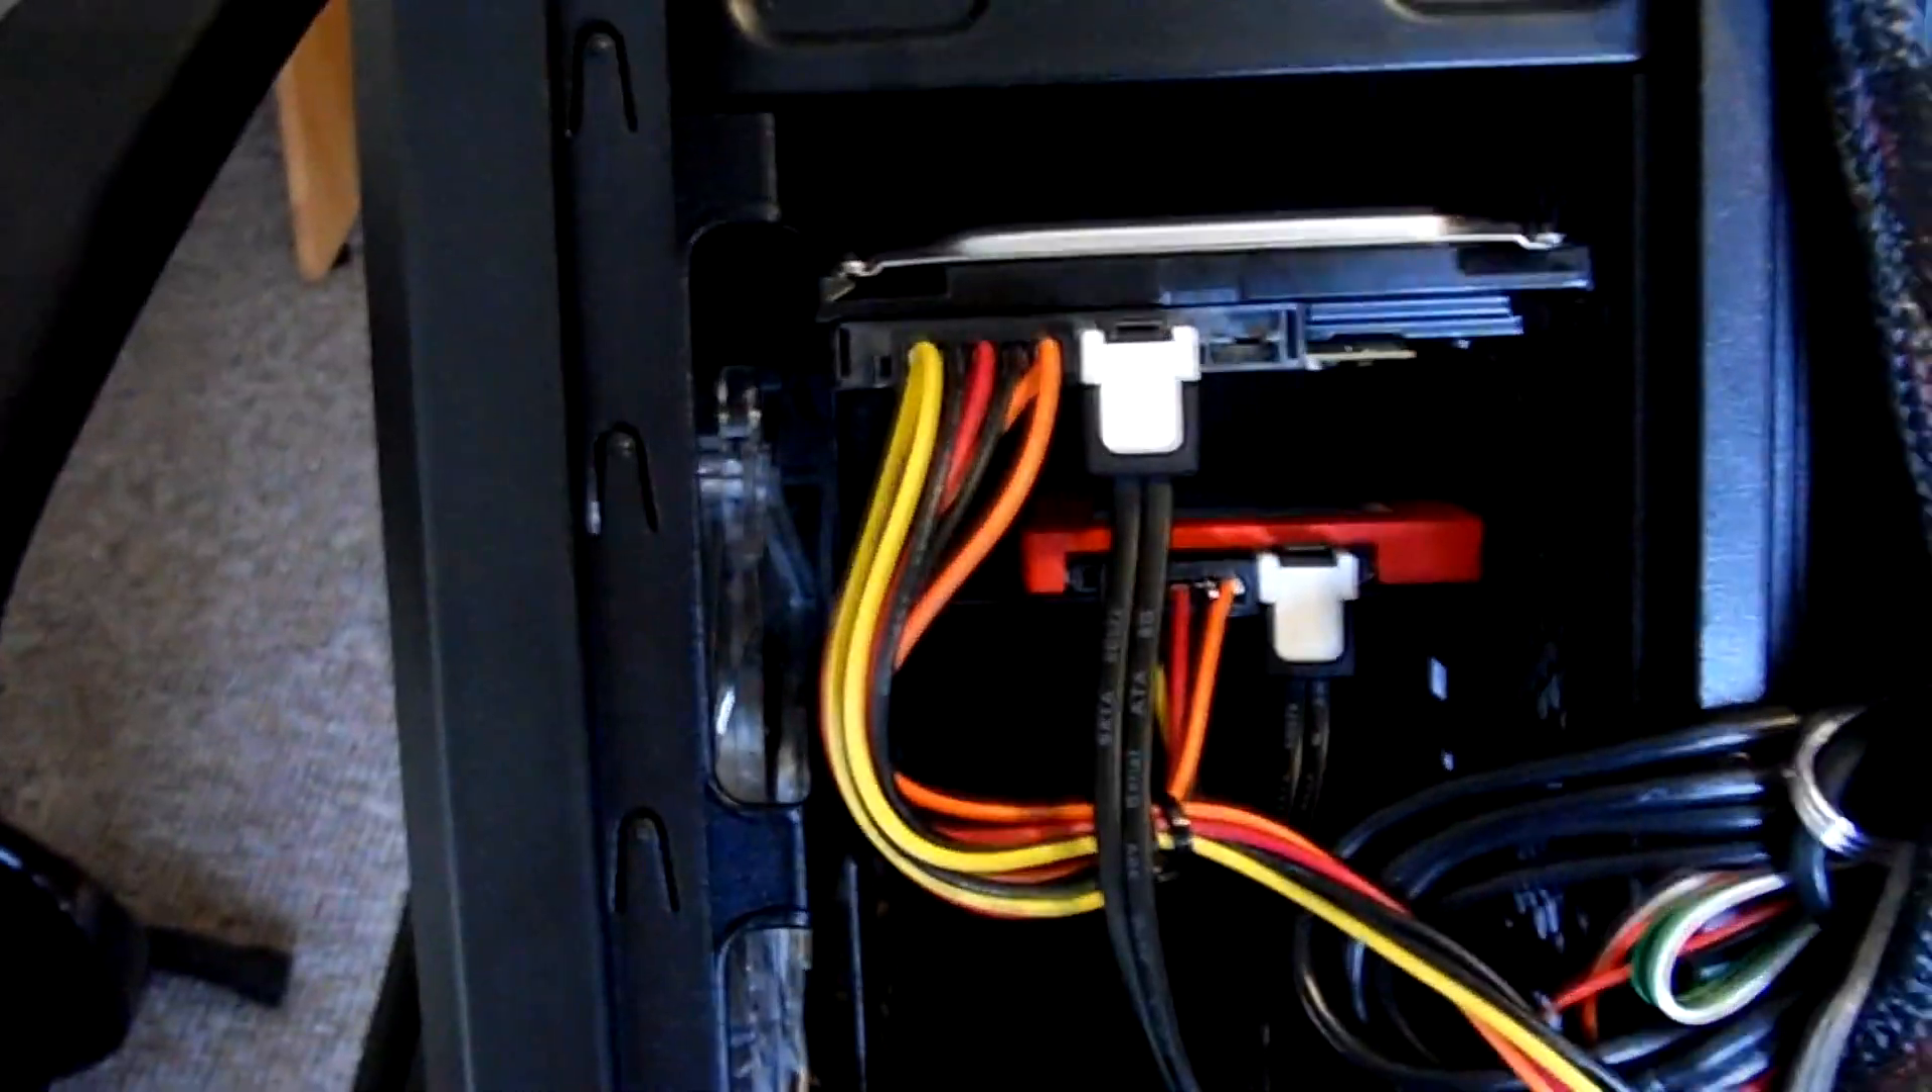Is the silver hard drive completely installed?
Yes.